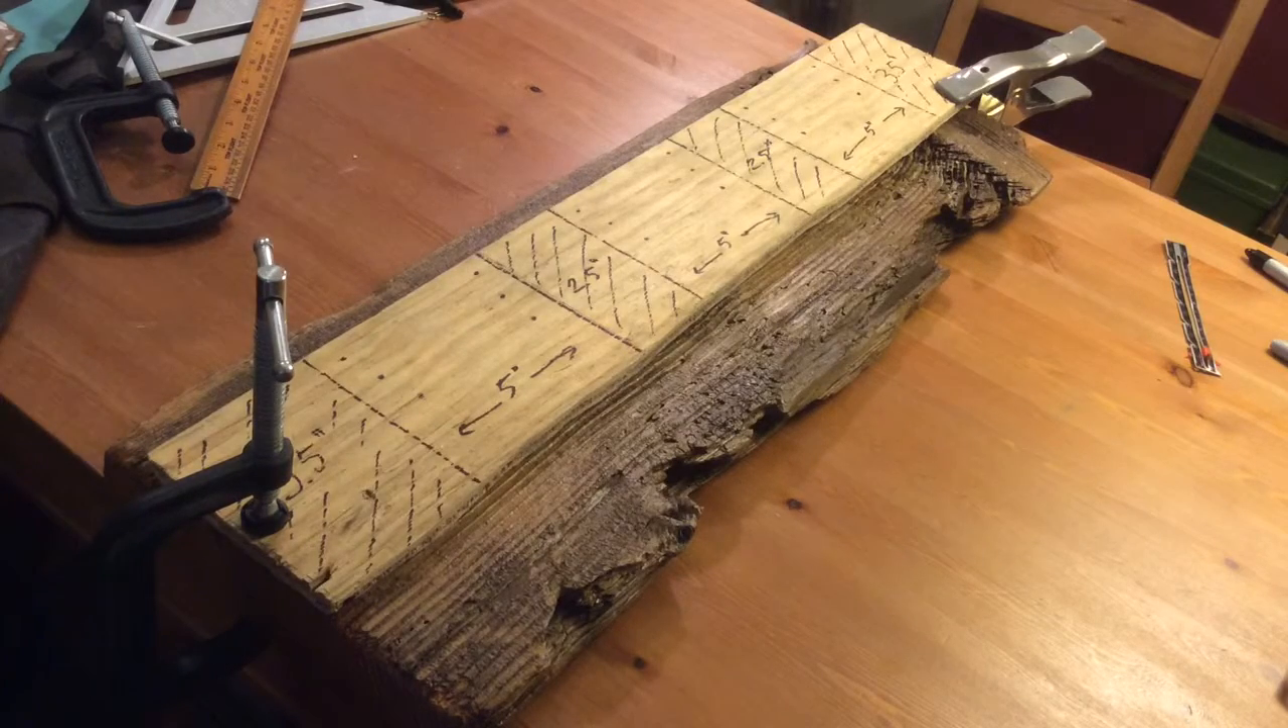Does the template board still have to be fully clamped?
No.